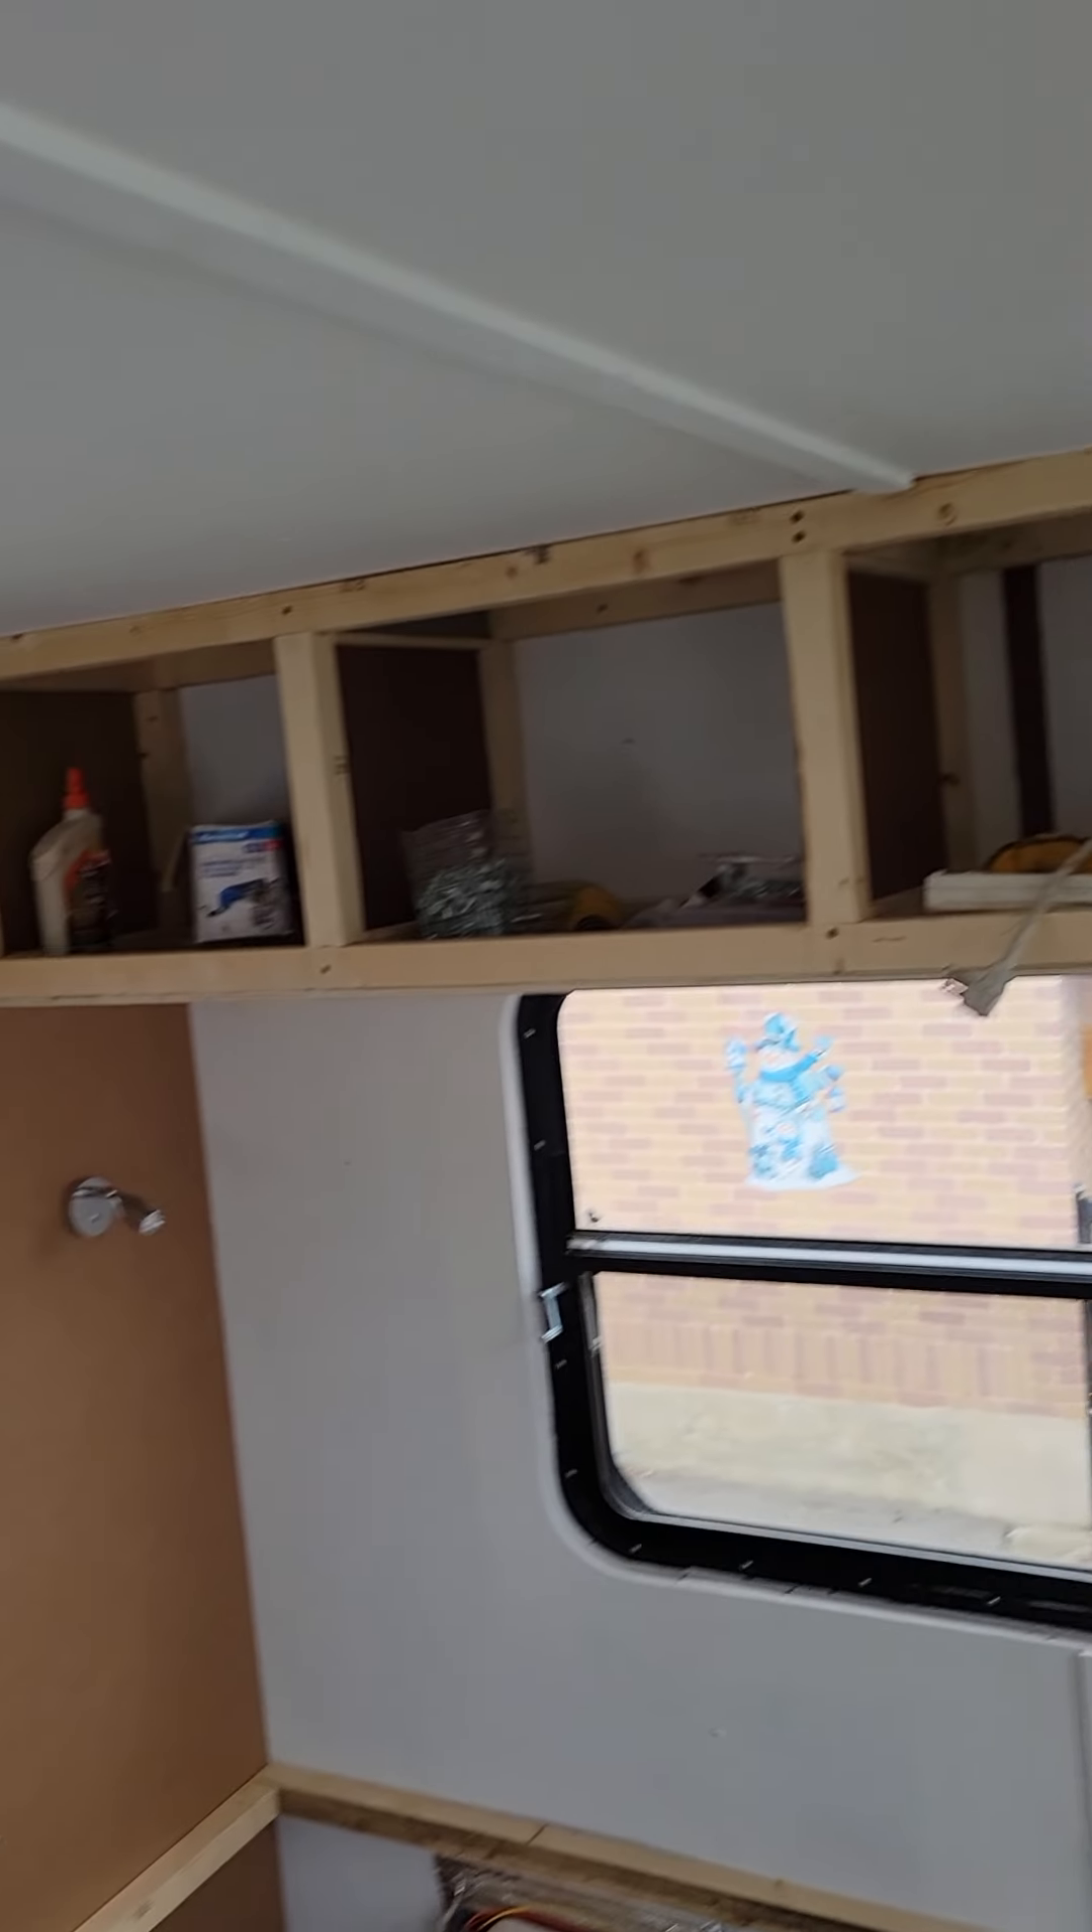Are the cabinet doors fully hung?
No.